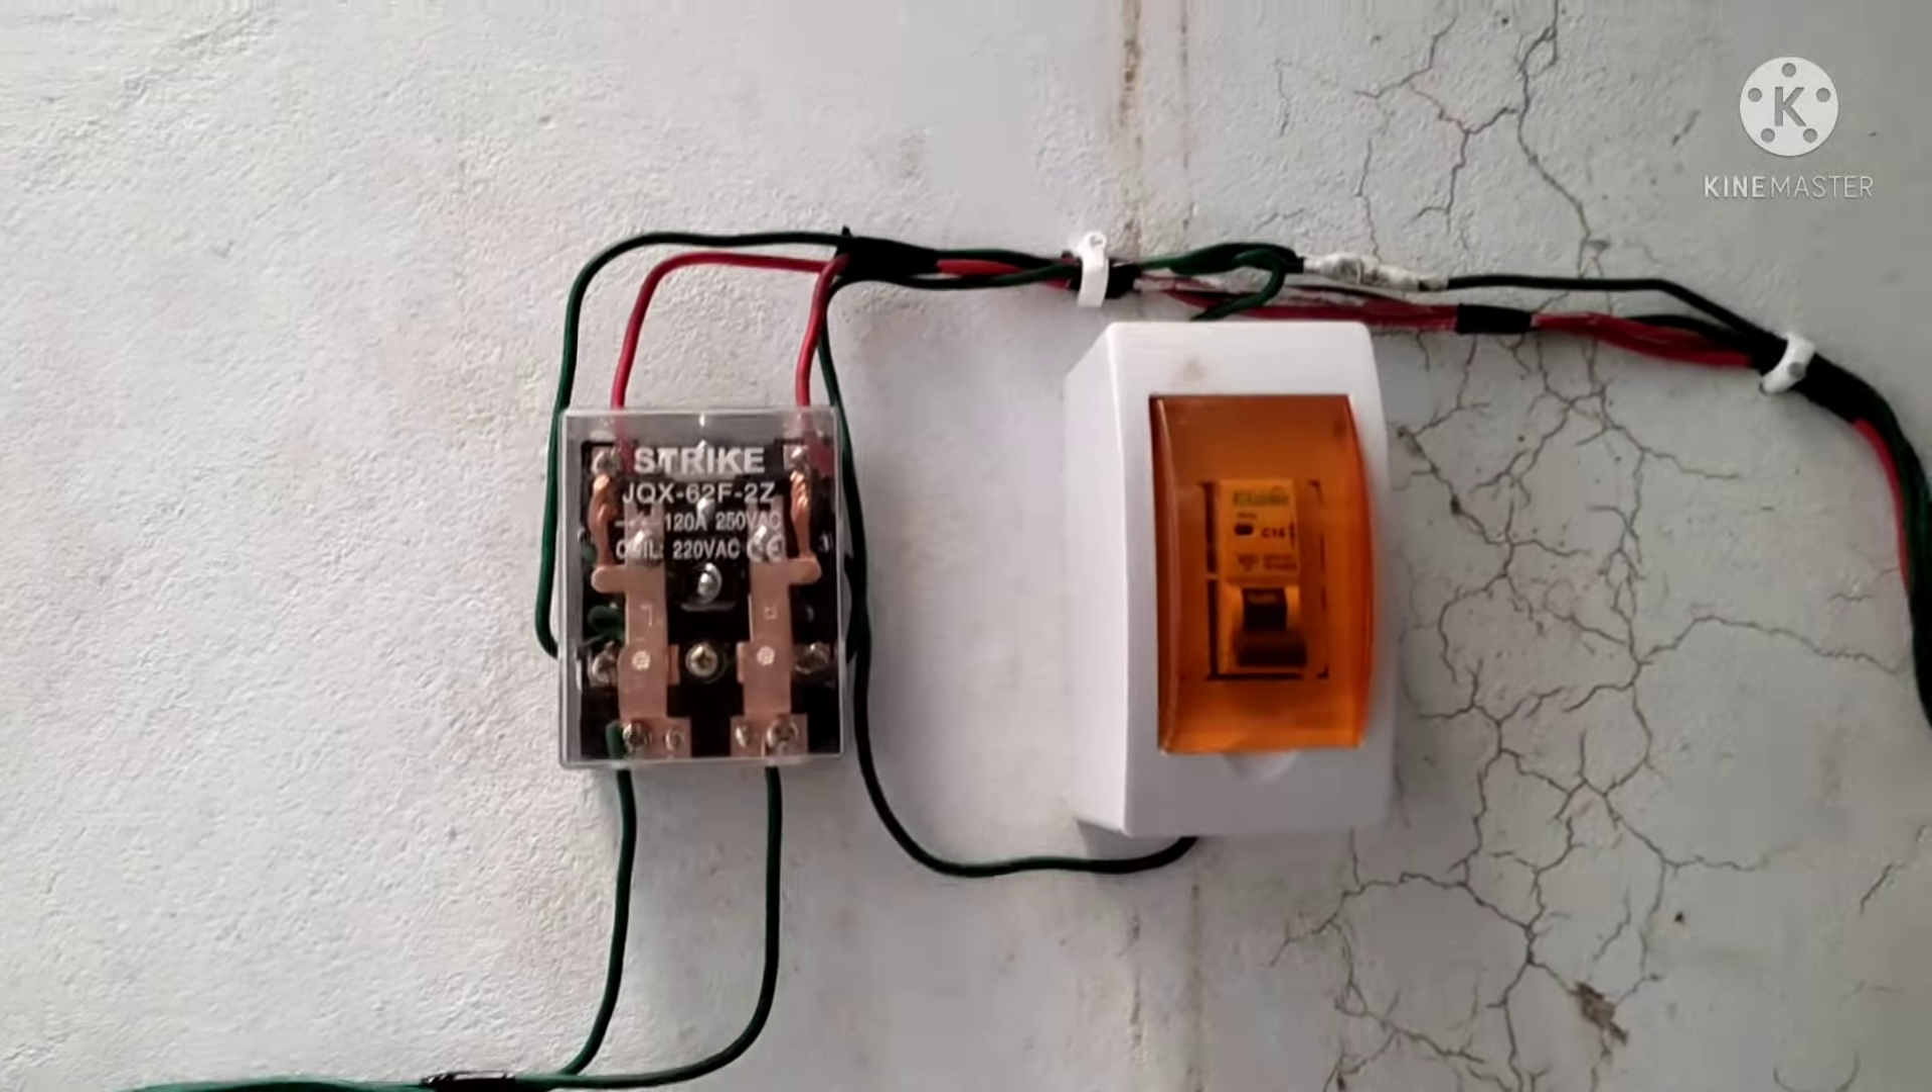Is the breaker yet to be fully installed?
No.